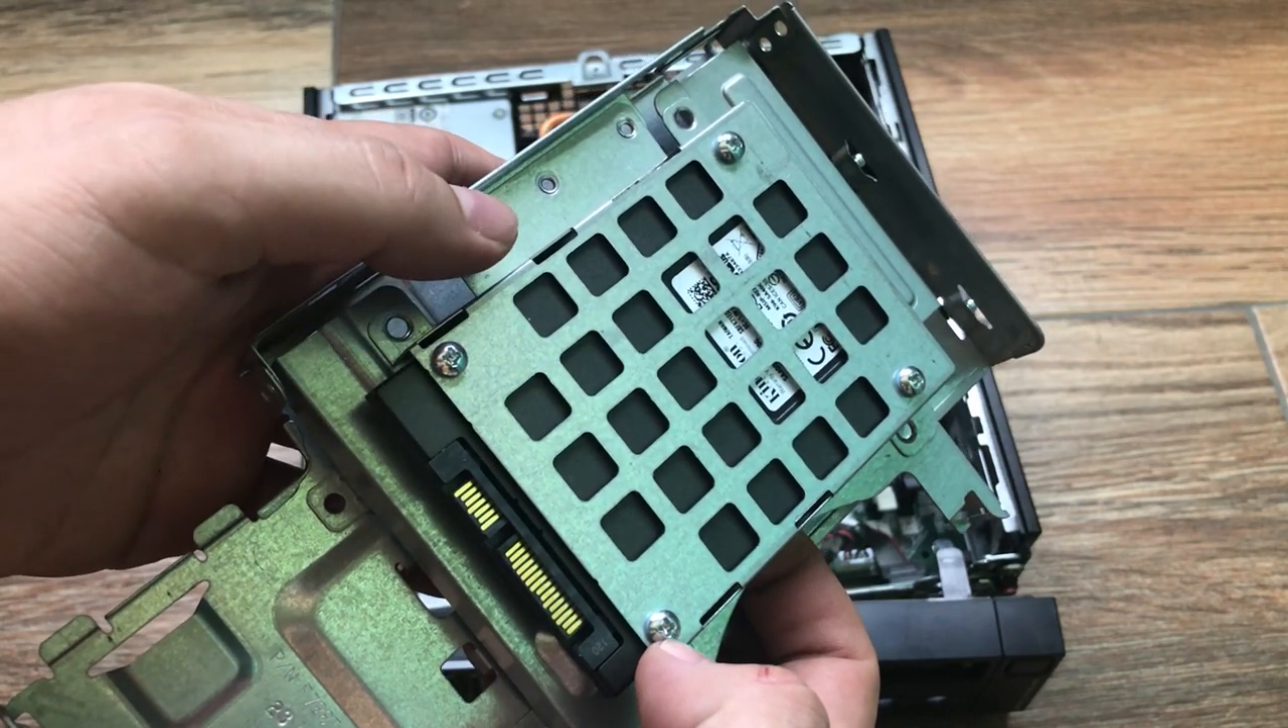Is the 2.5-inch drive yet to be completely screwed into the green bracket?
No.